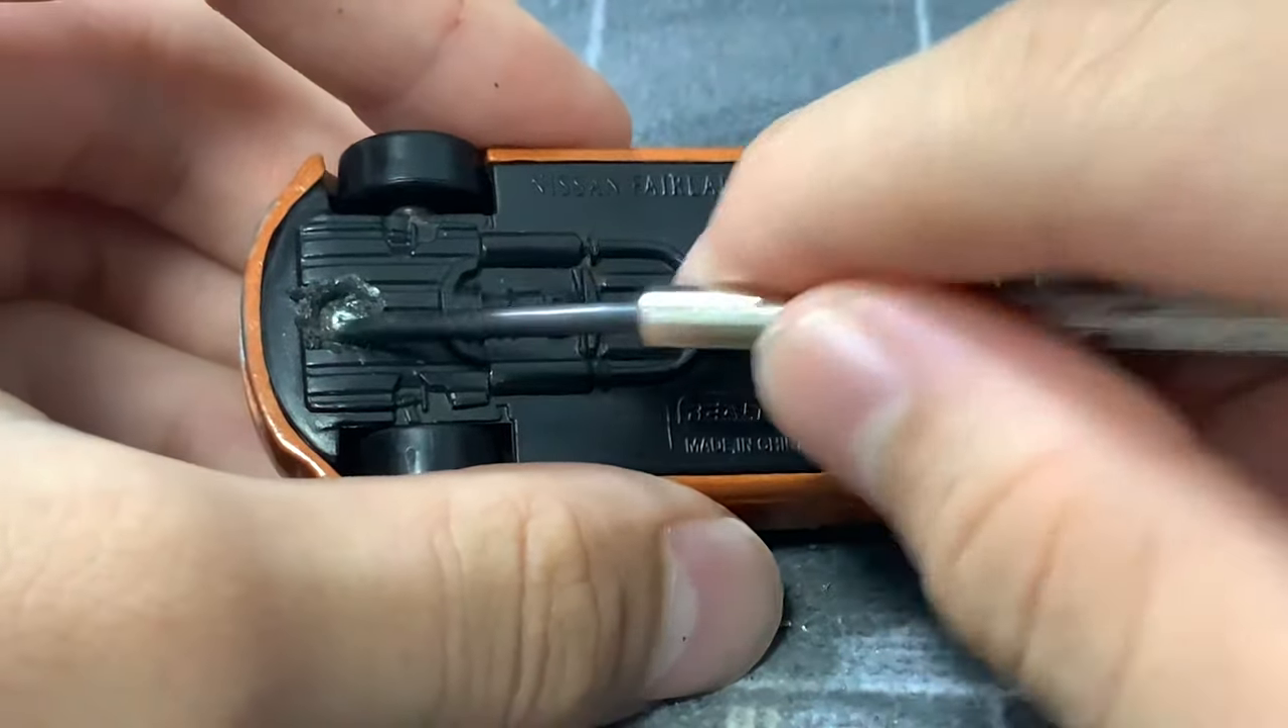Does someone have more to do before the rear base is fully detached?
Yes.